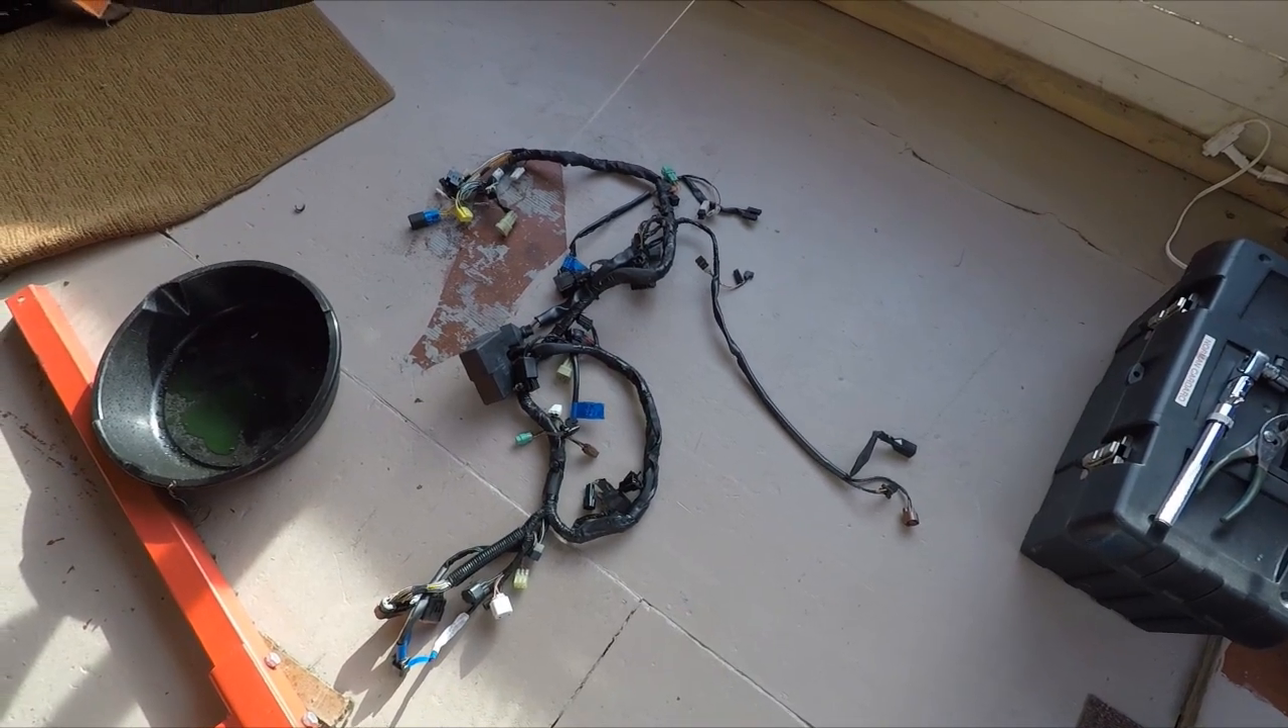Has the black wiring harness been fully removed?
Yes.